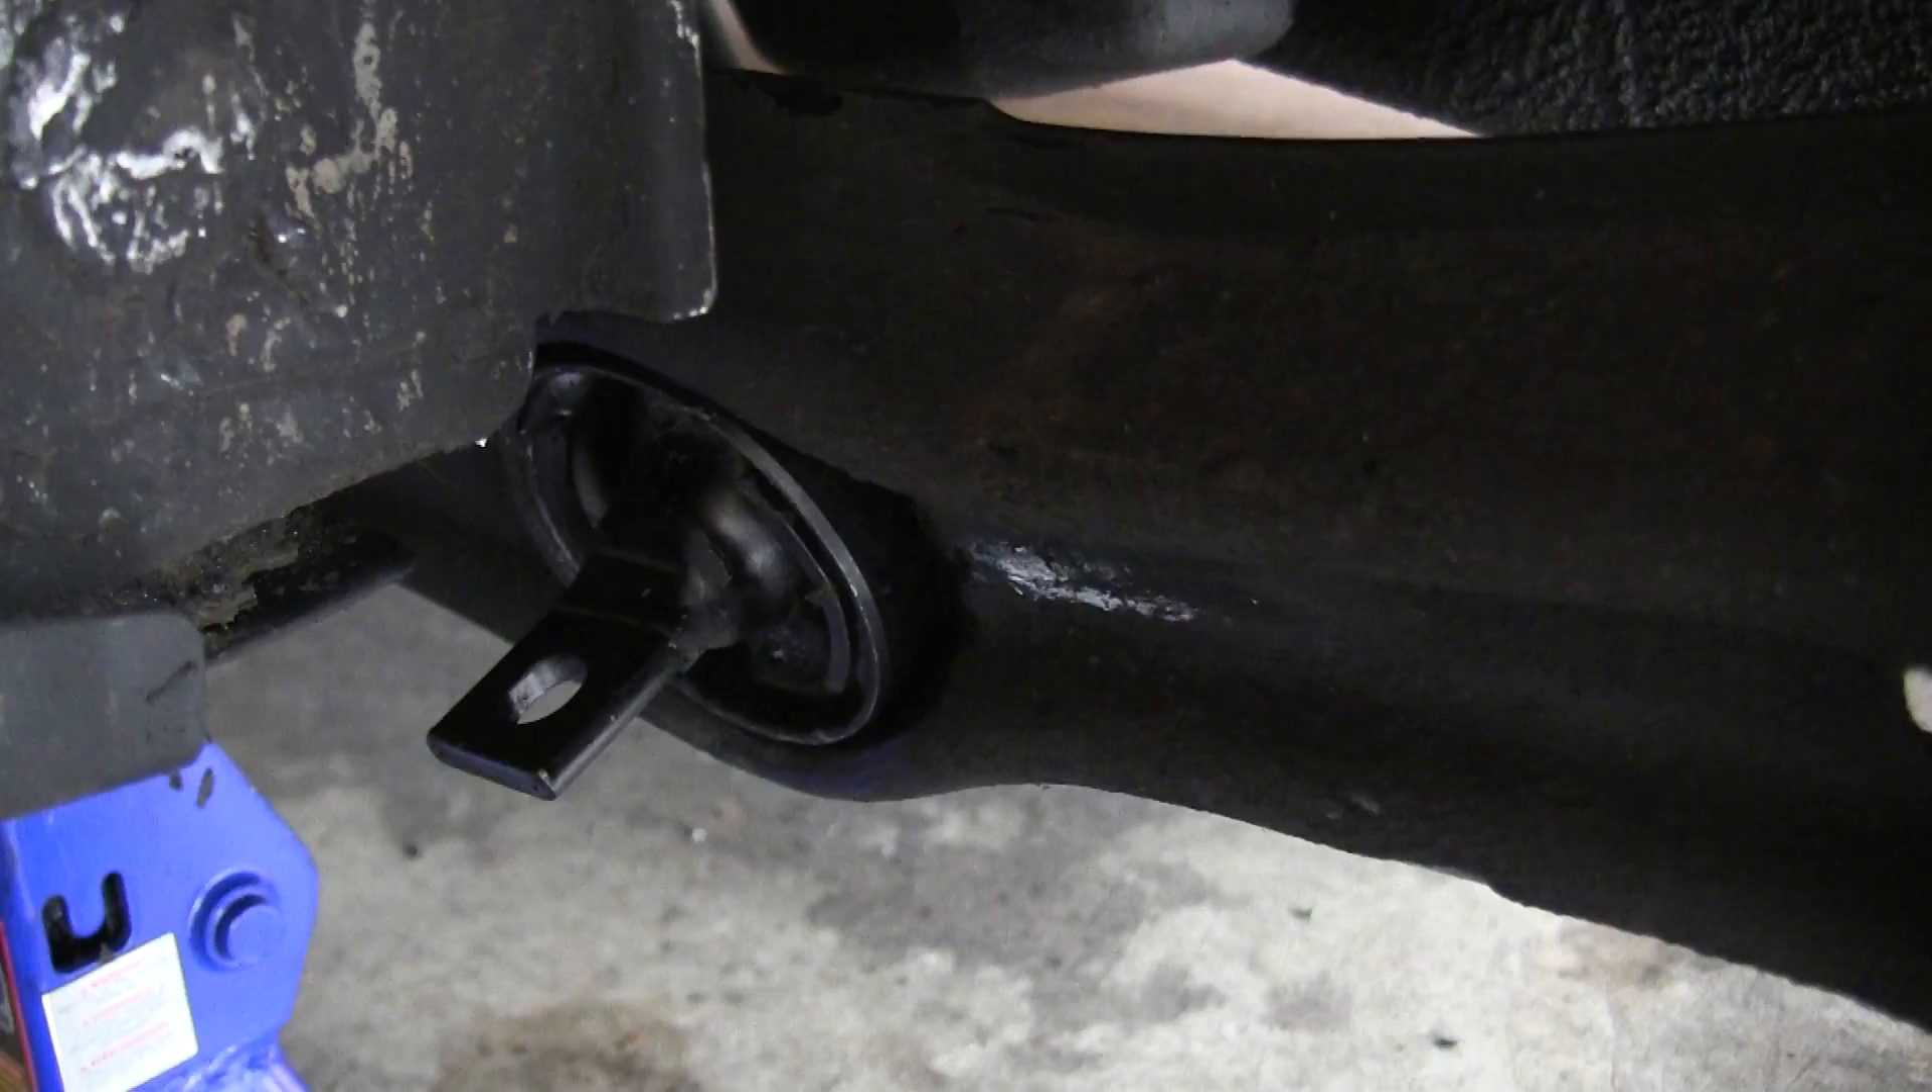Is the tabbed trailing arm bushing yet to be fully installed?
No.